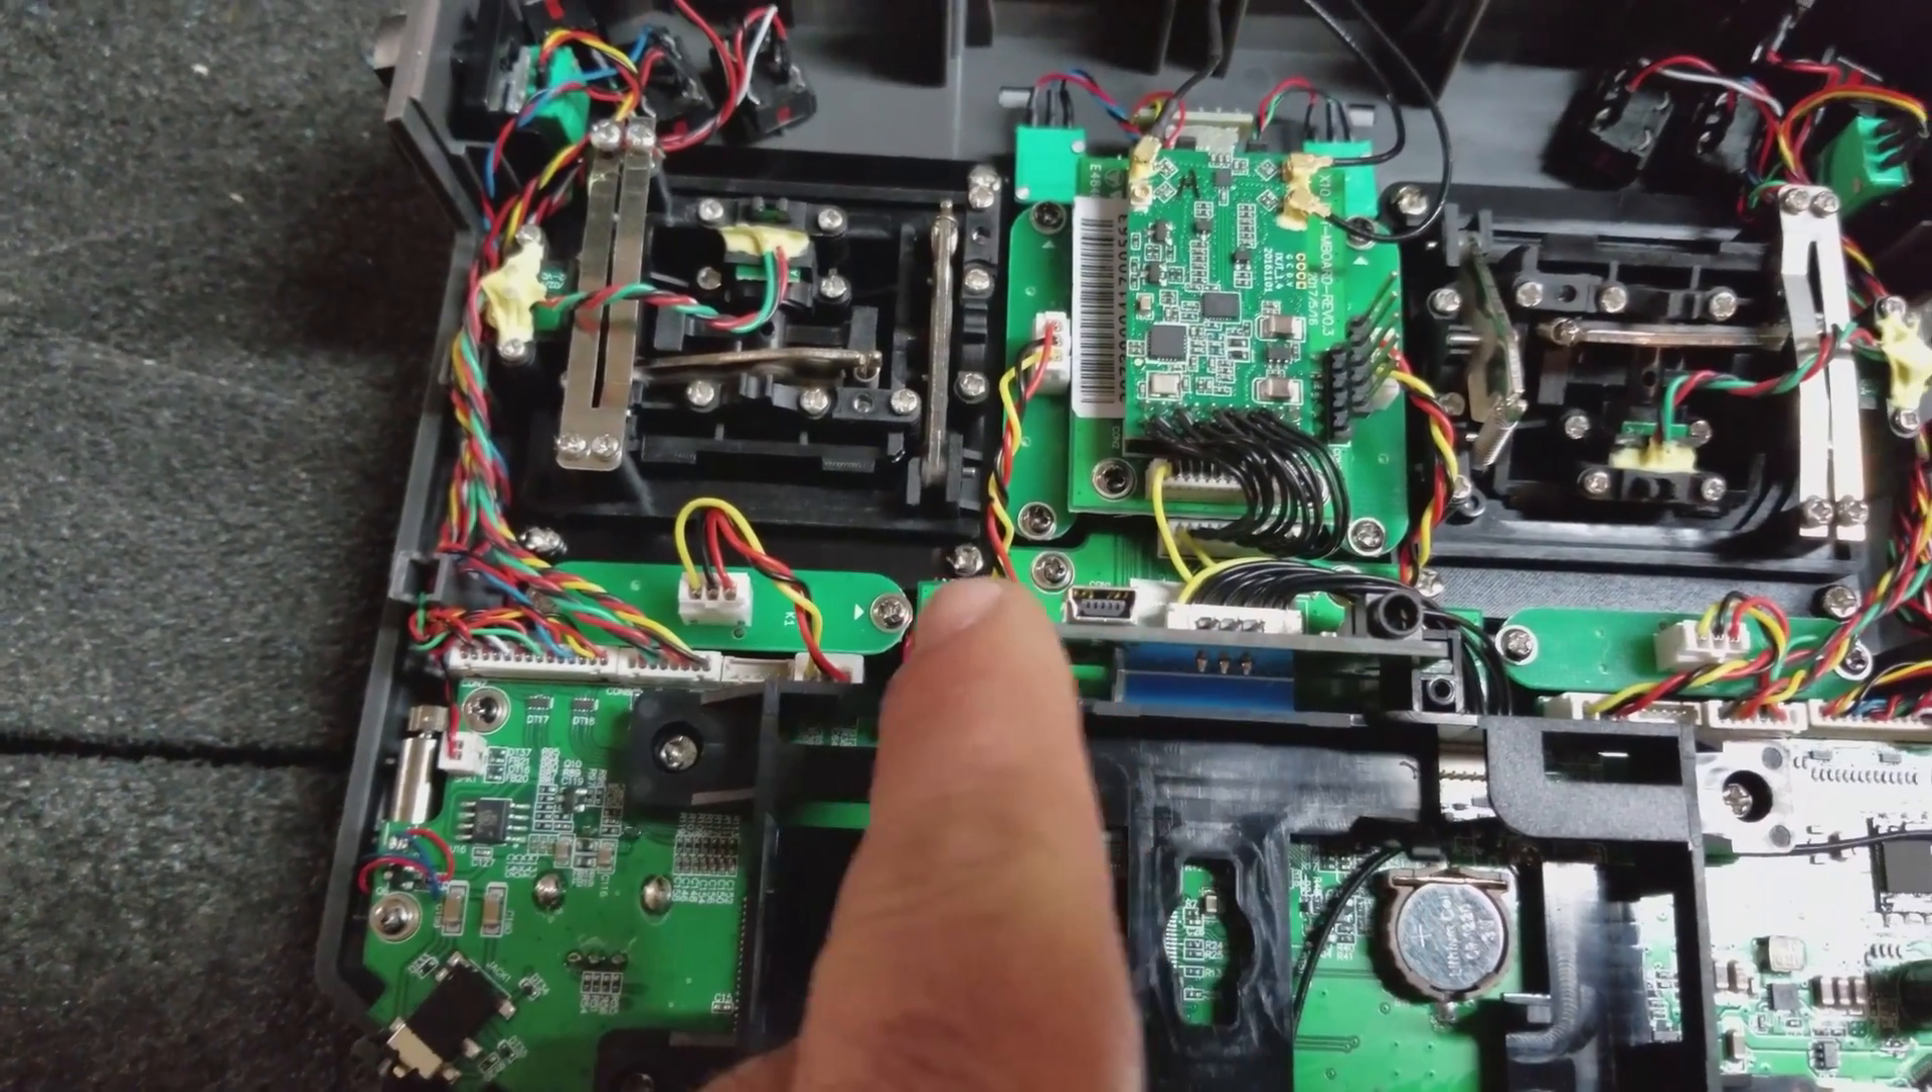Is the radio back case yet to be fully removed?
No.